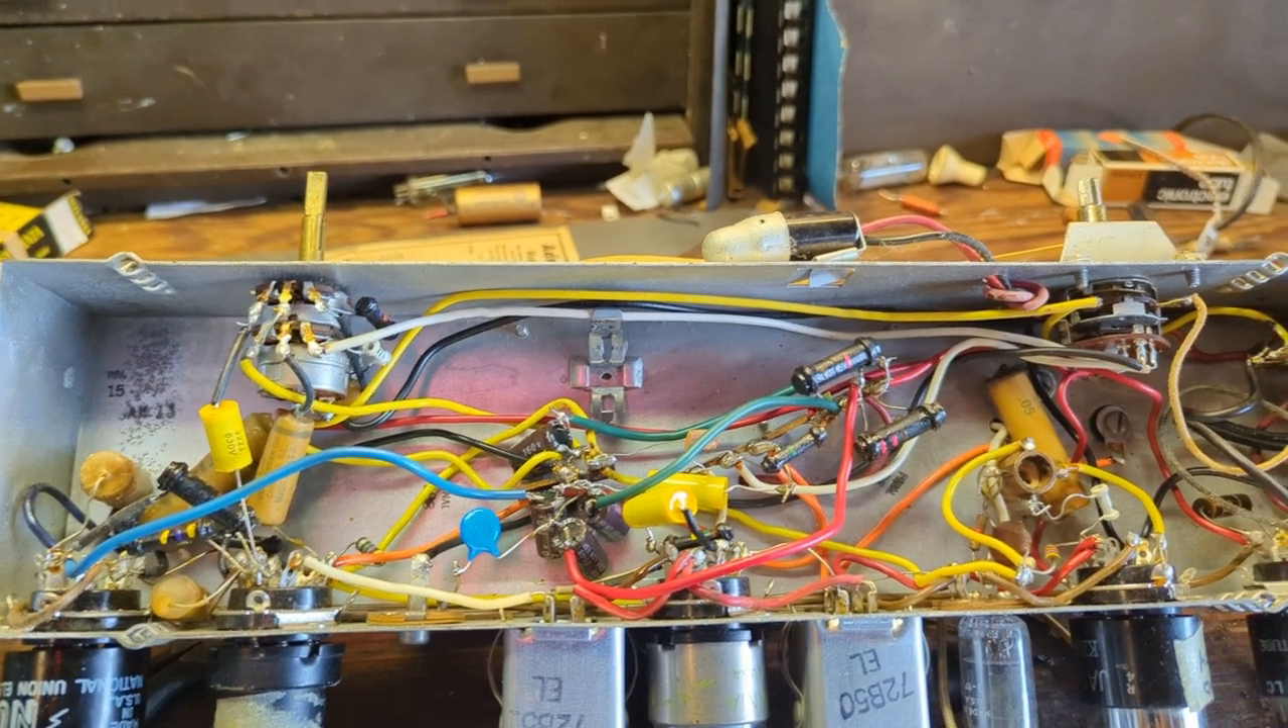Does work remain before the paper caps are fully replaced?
Yes.